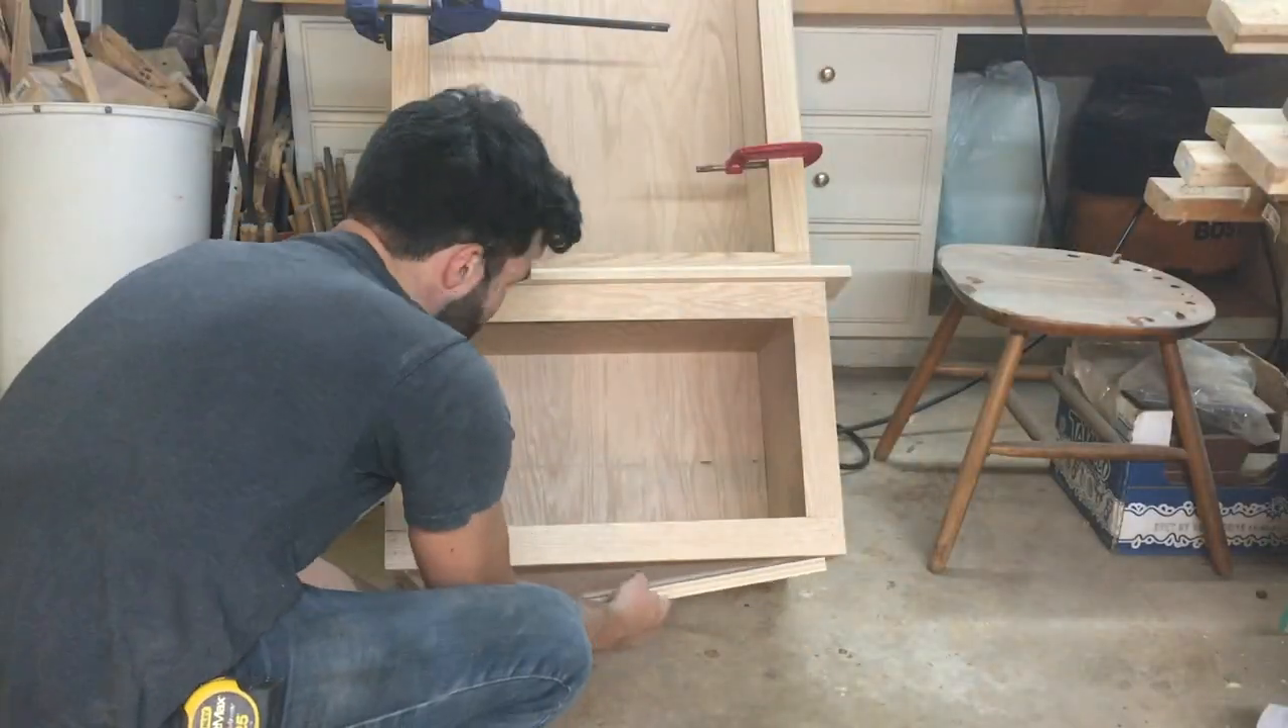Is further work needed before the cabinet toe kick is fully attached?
Yes.